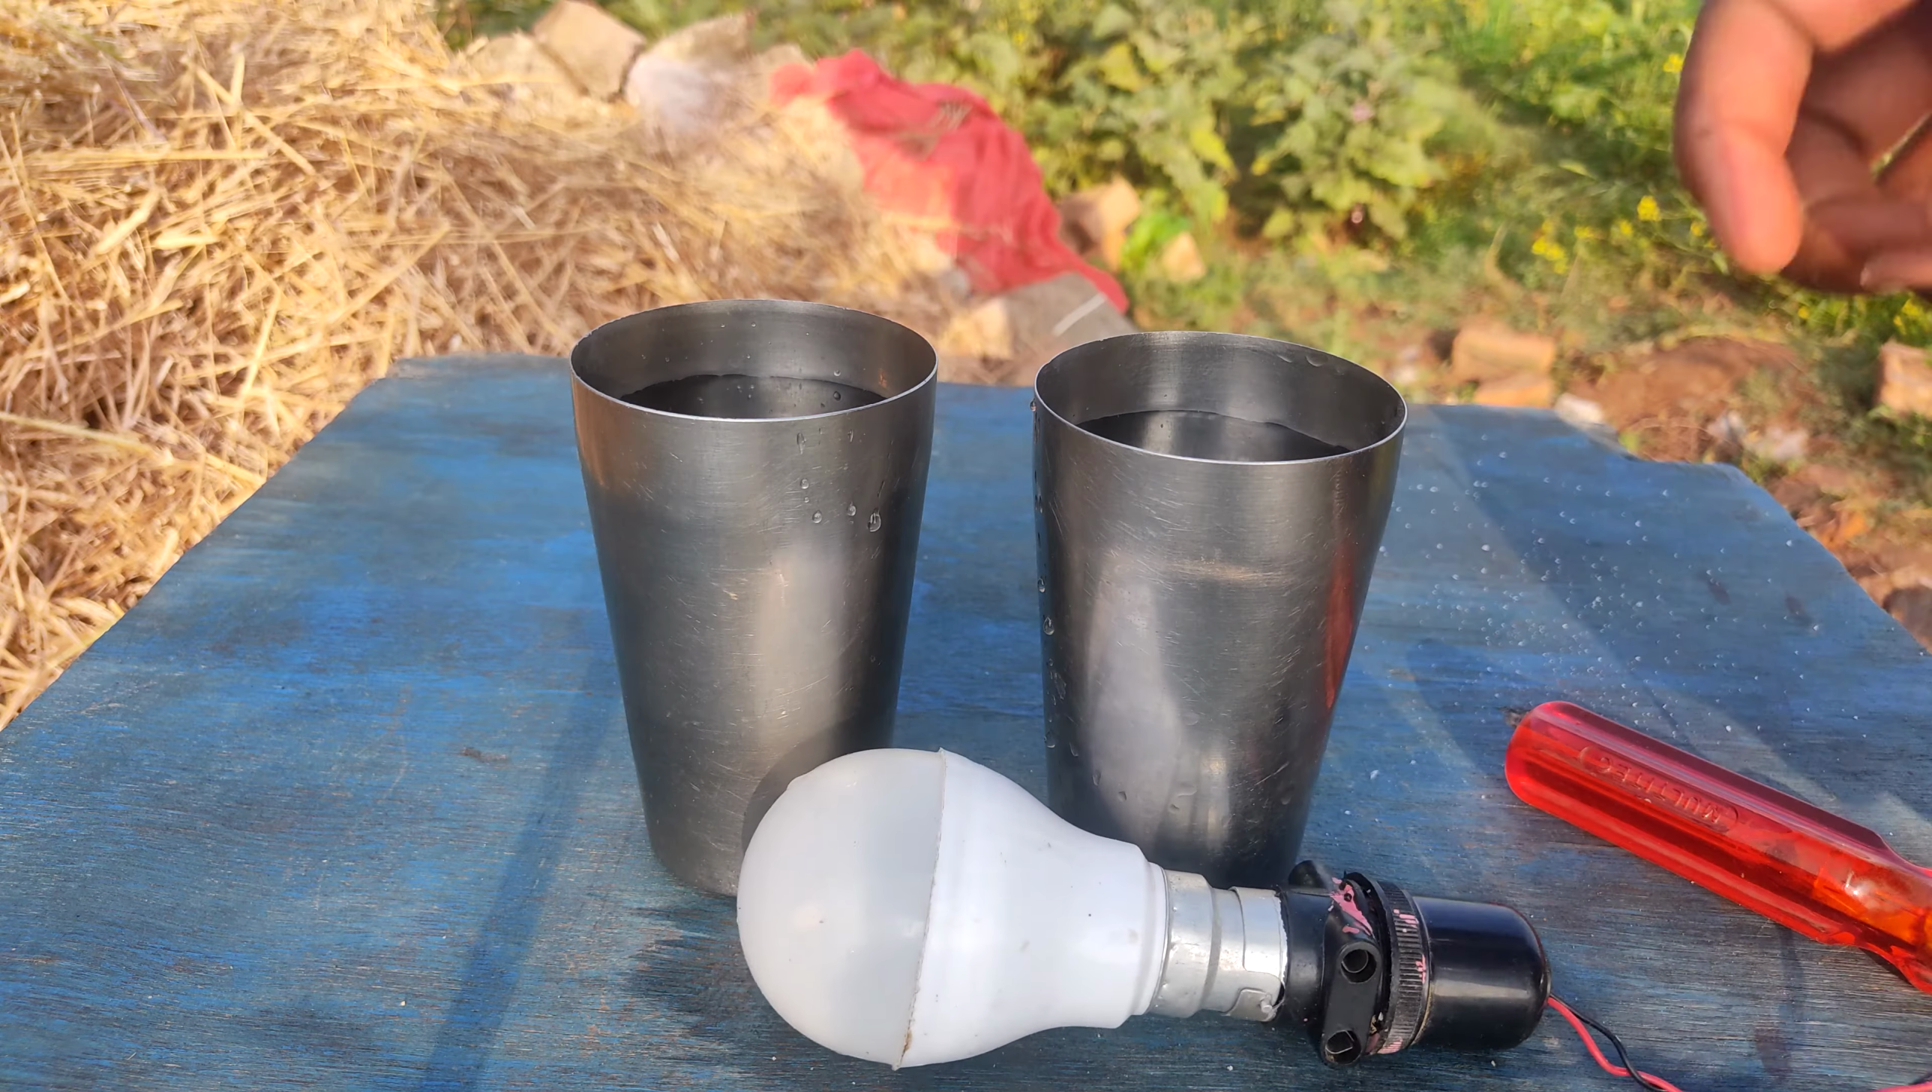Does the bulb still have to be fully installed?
No.